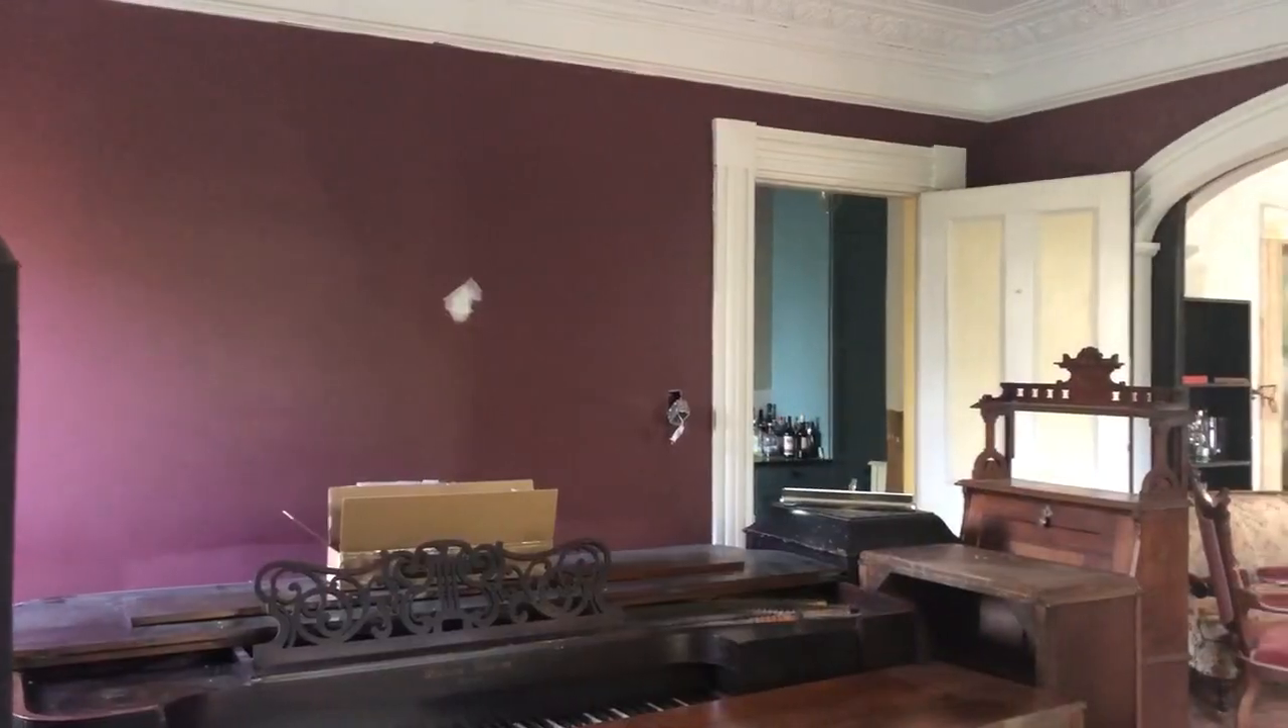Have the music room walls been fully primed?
No.